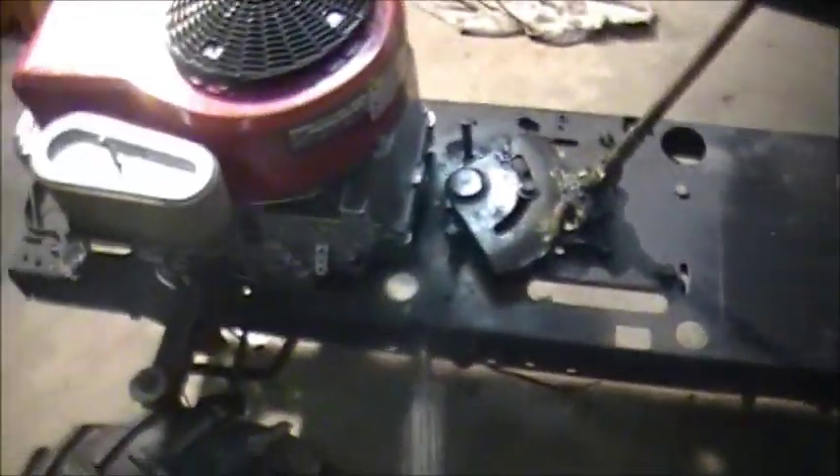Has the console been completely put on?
No.